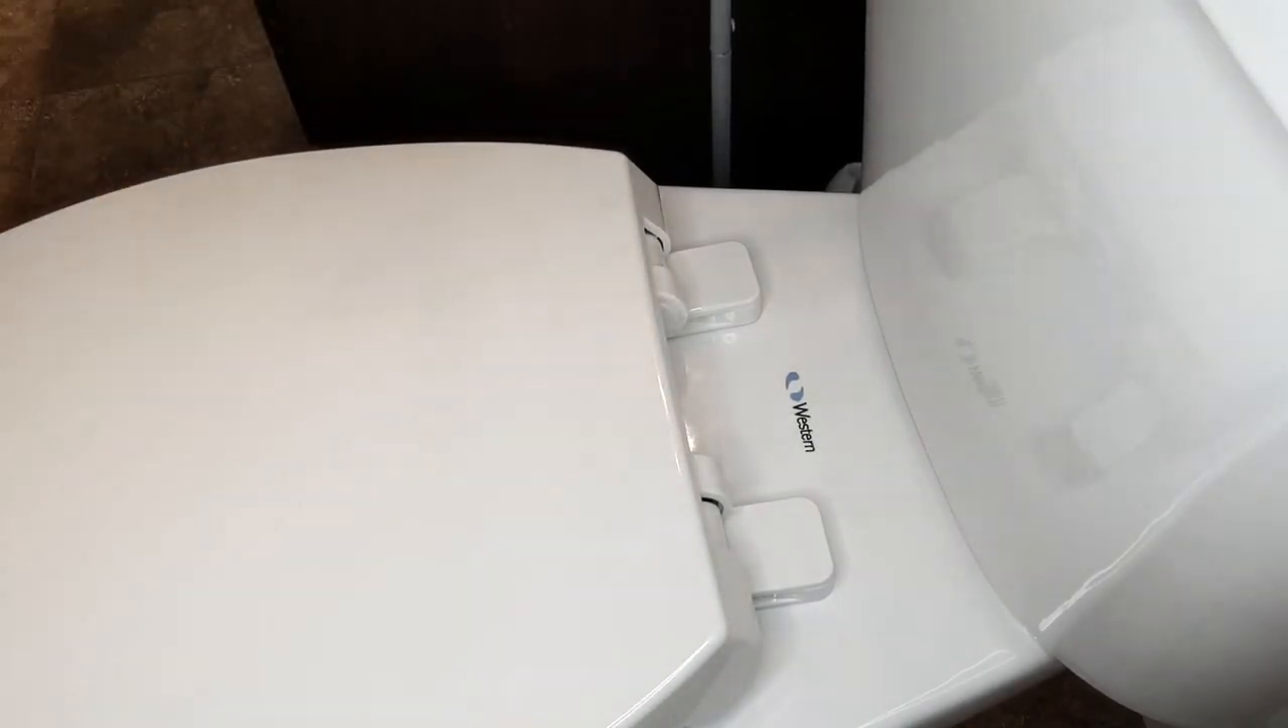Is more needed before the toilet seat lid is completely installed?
No.